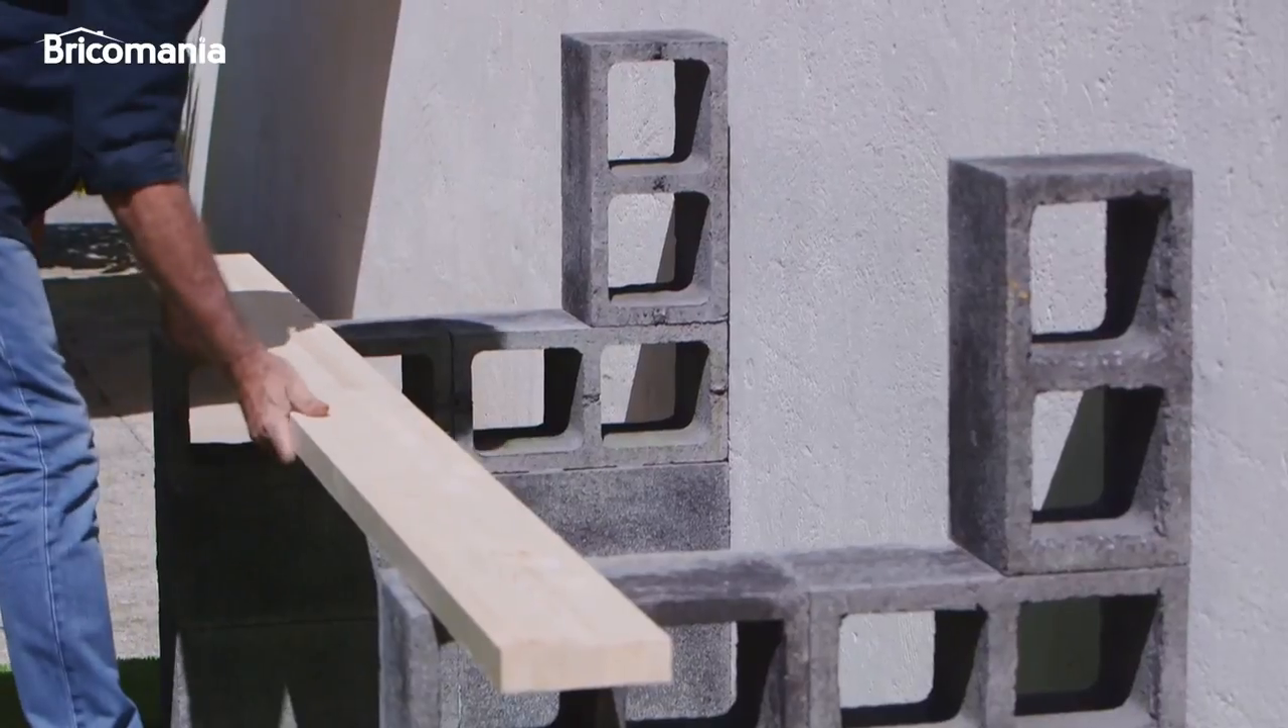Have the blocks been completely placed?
Yes.